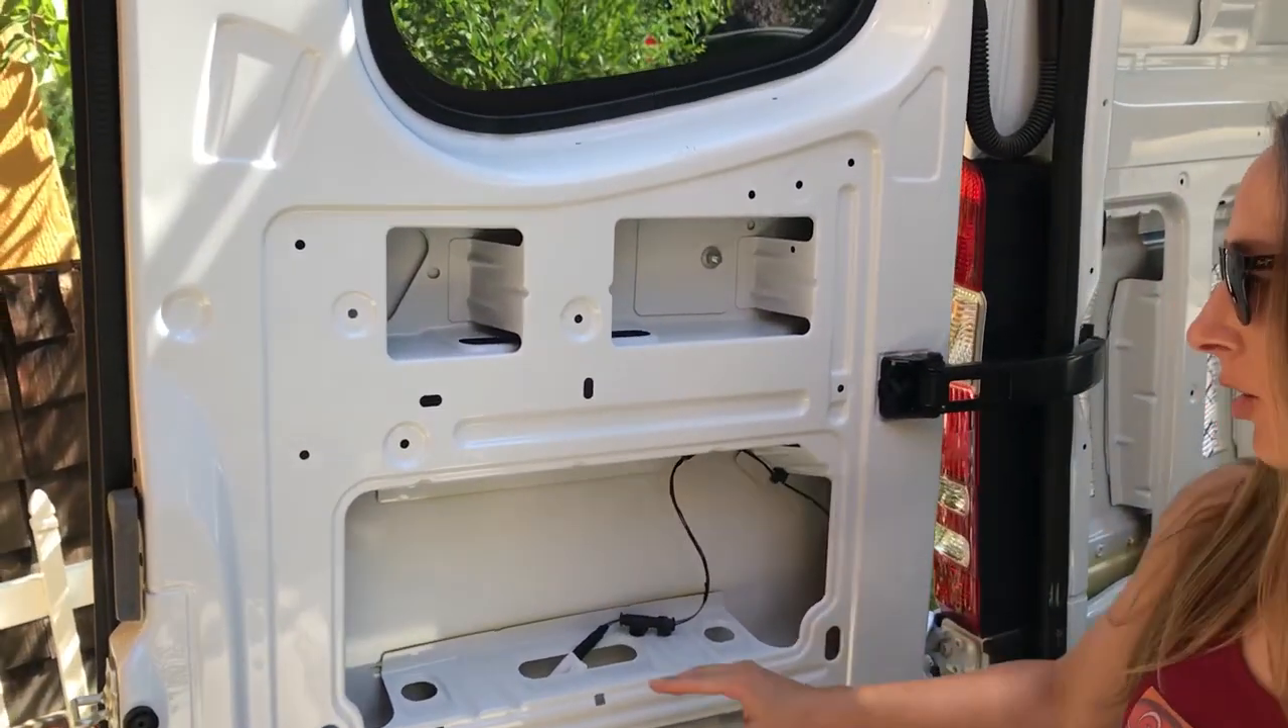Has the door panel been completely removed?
Yes.